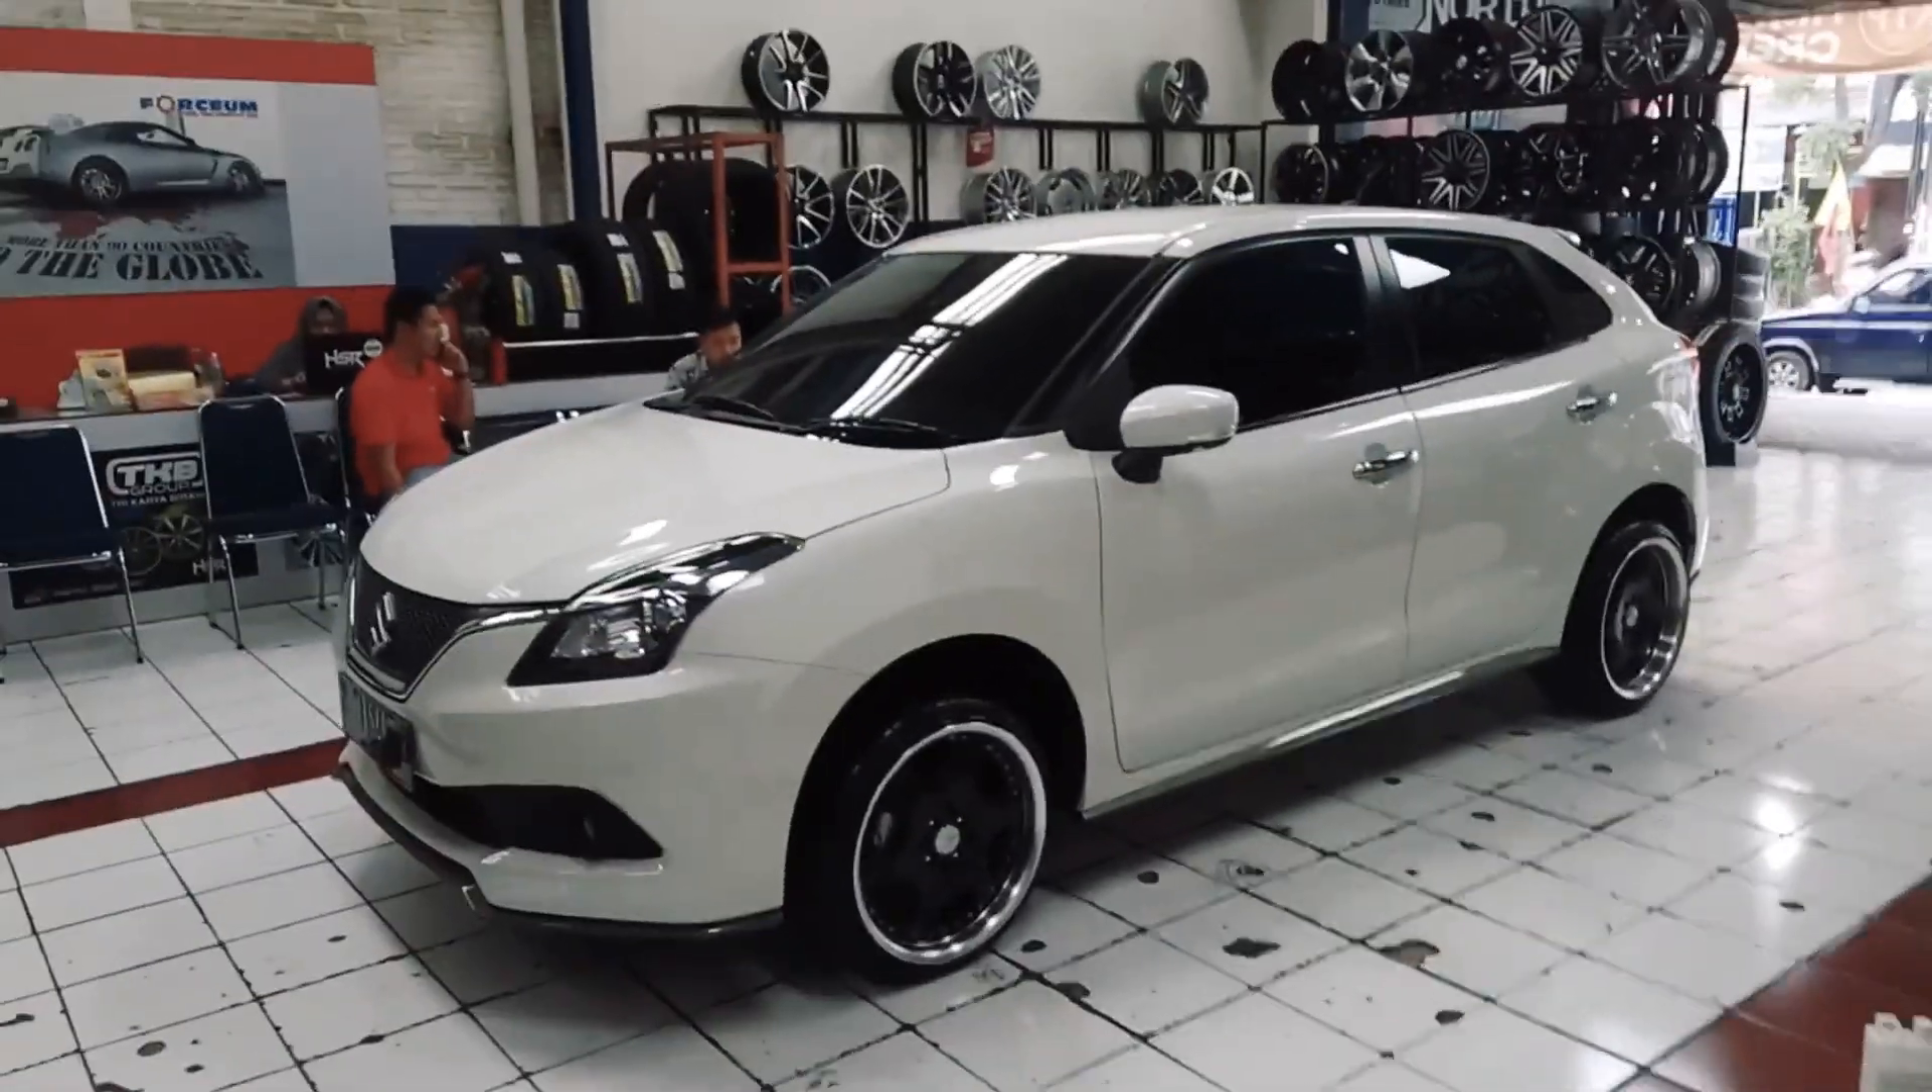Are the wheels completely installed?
Yes.